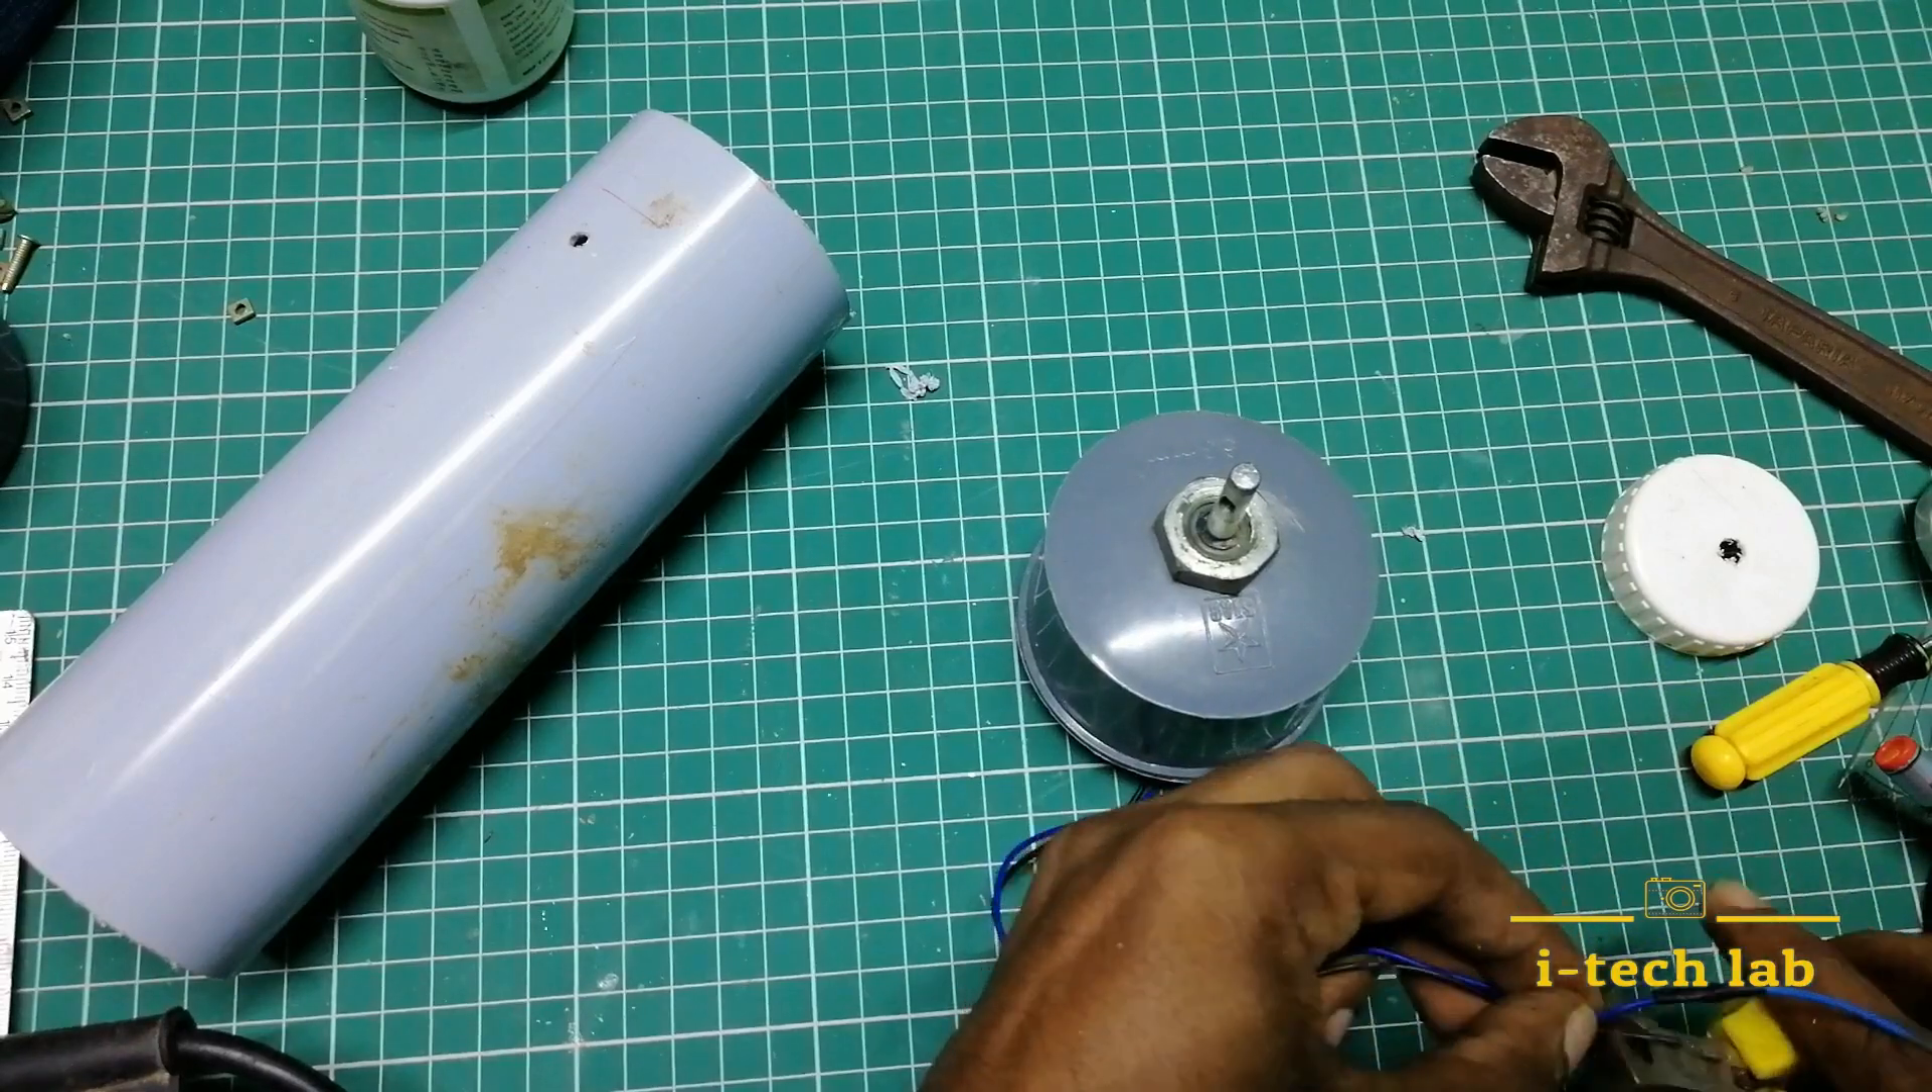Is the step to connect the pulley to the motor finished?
No.